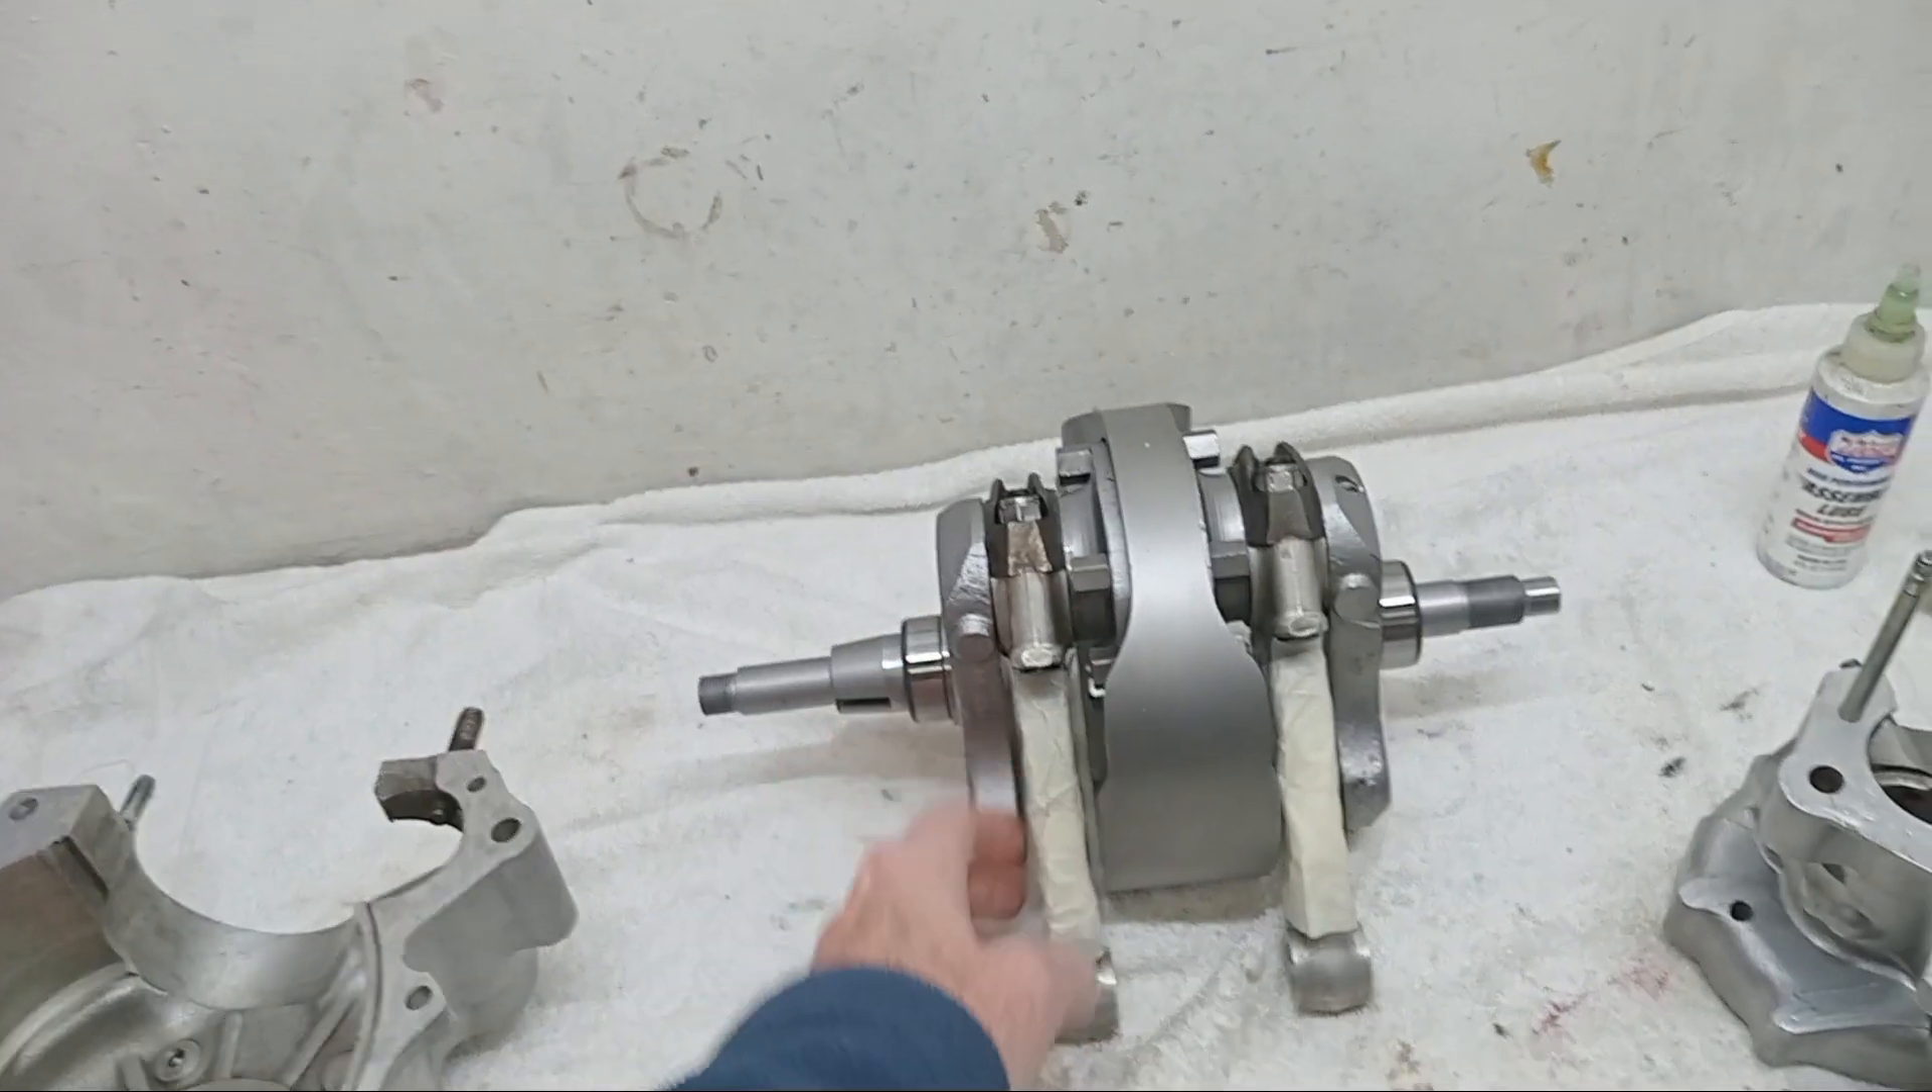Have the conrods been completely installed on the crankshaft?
Yes.